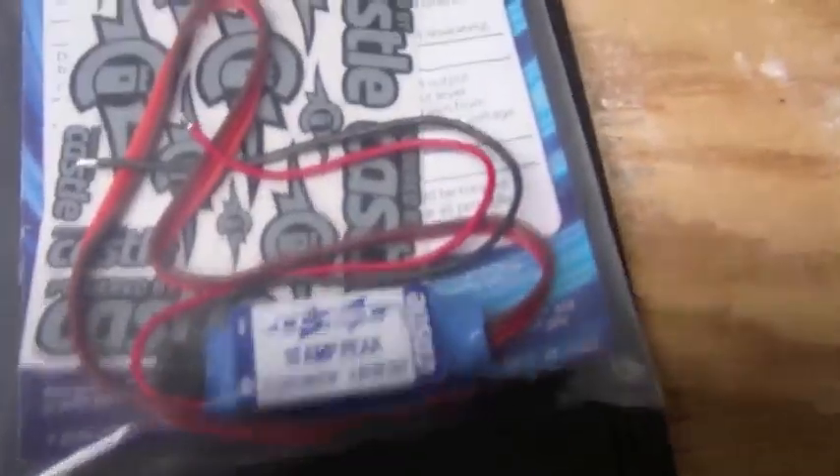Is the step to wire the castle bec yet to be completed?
Yes.